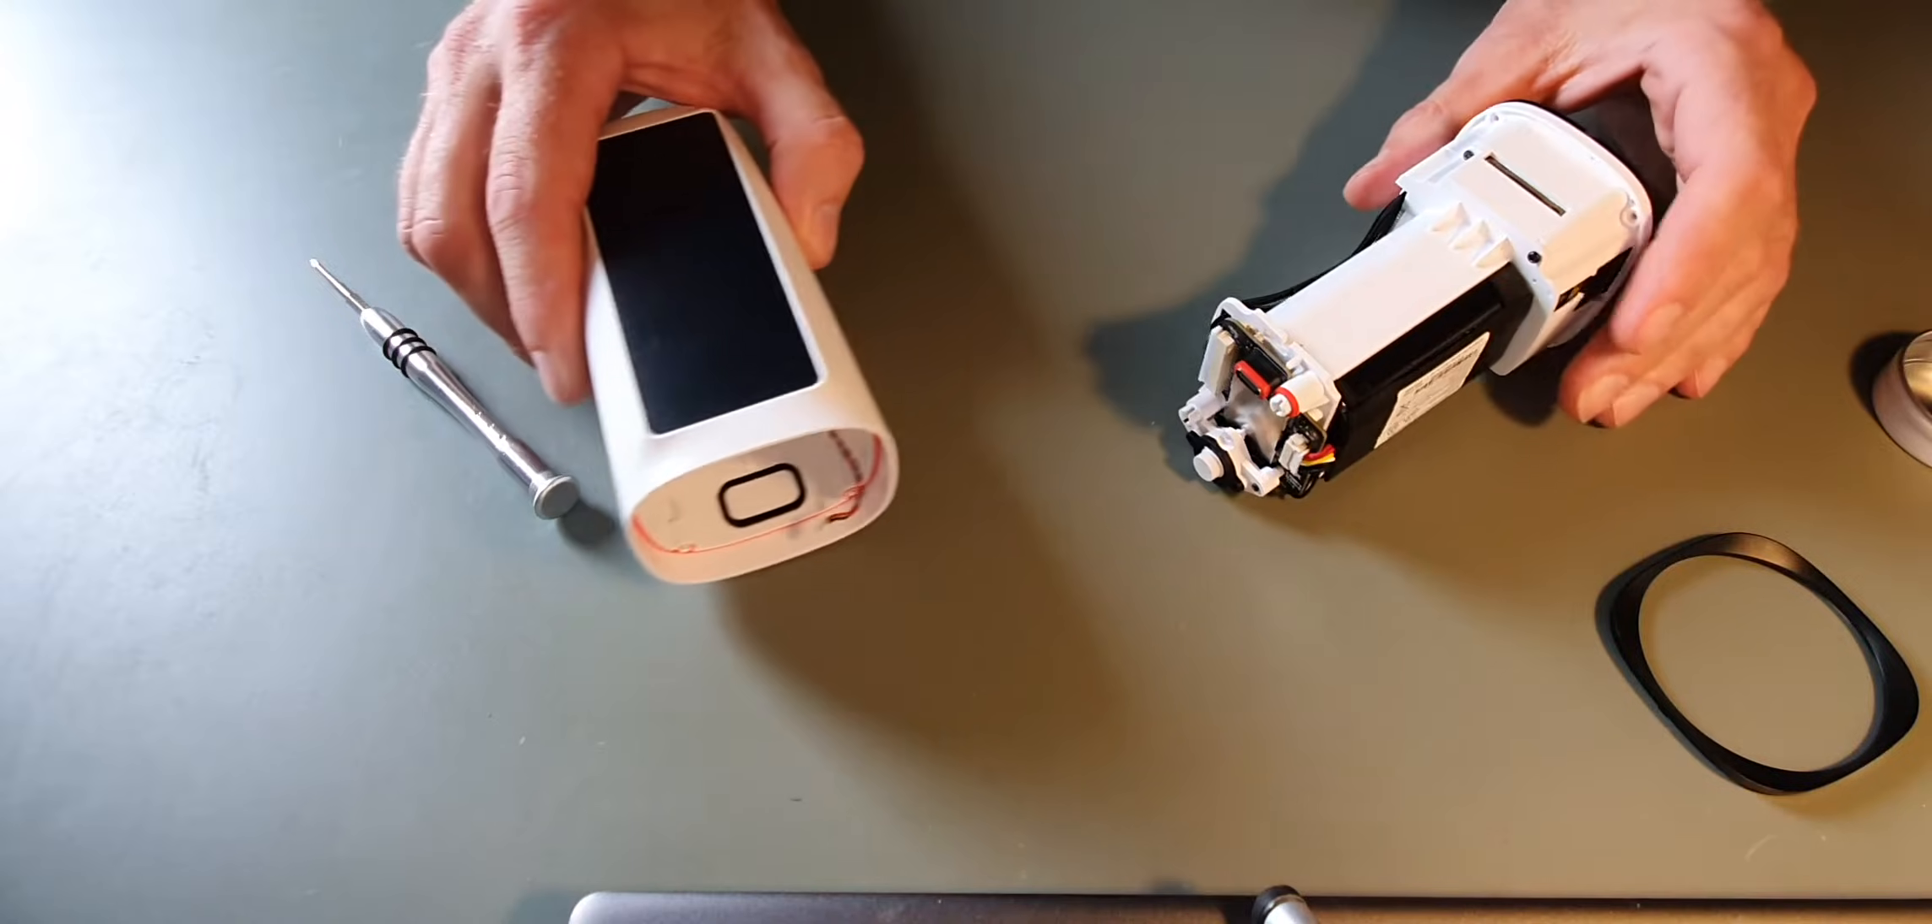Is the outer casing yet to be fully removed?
No.